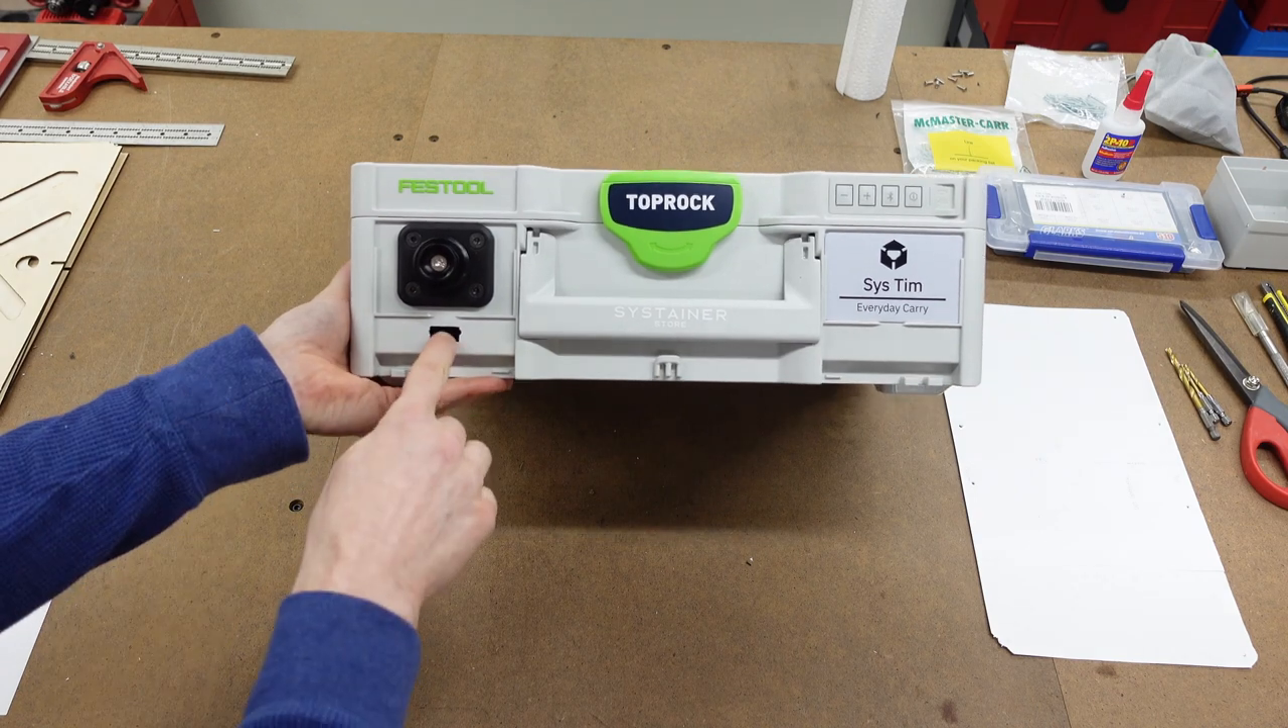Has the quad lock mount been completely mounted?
Yes.